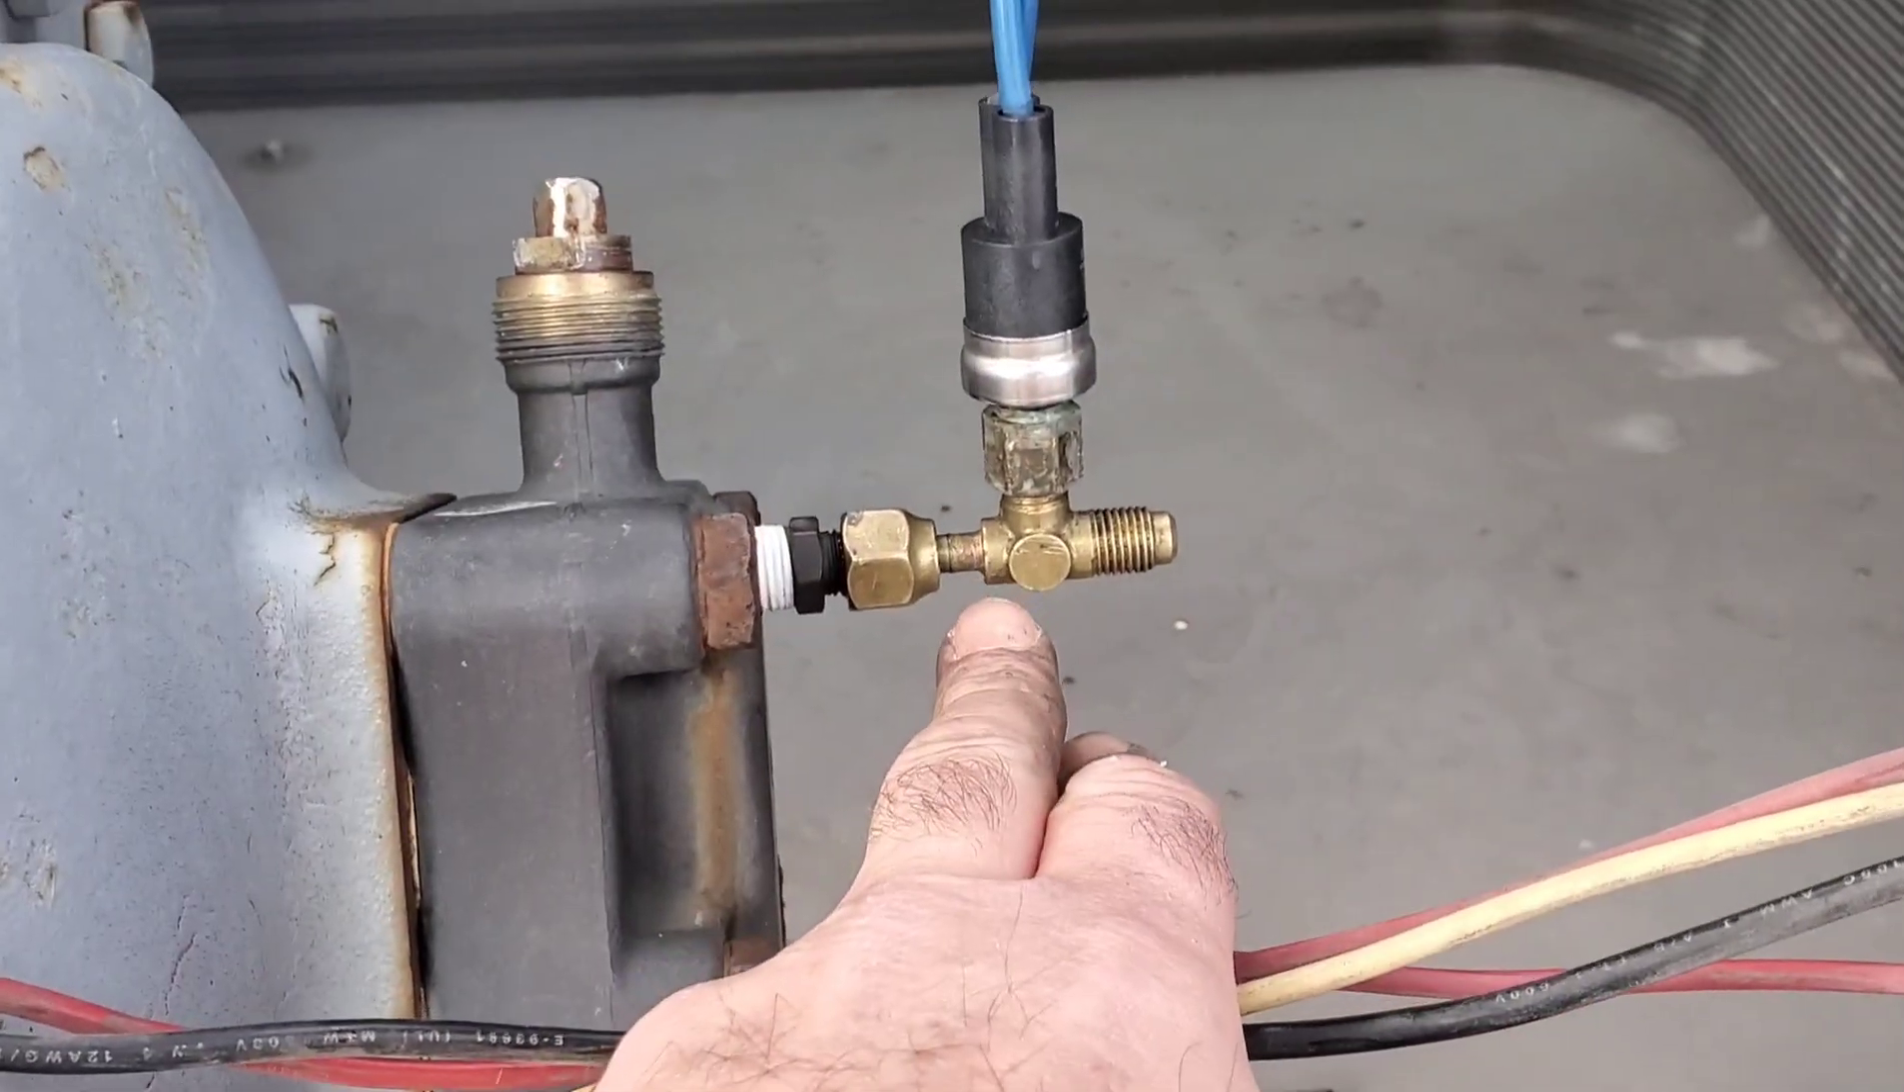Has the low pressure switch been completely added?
Yes.